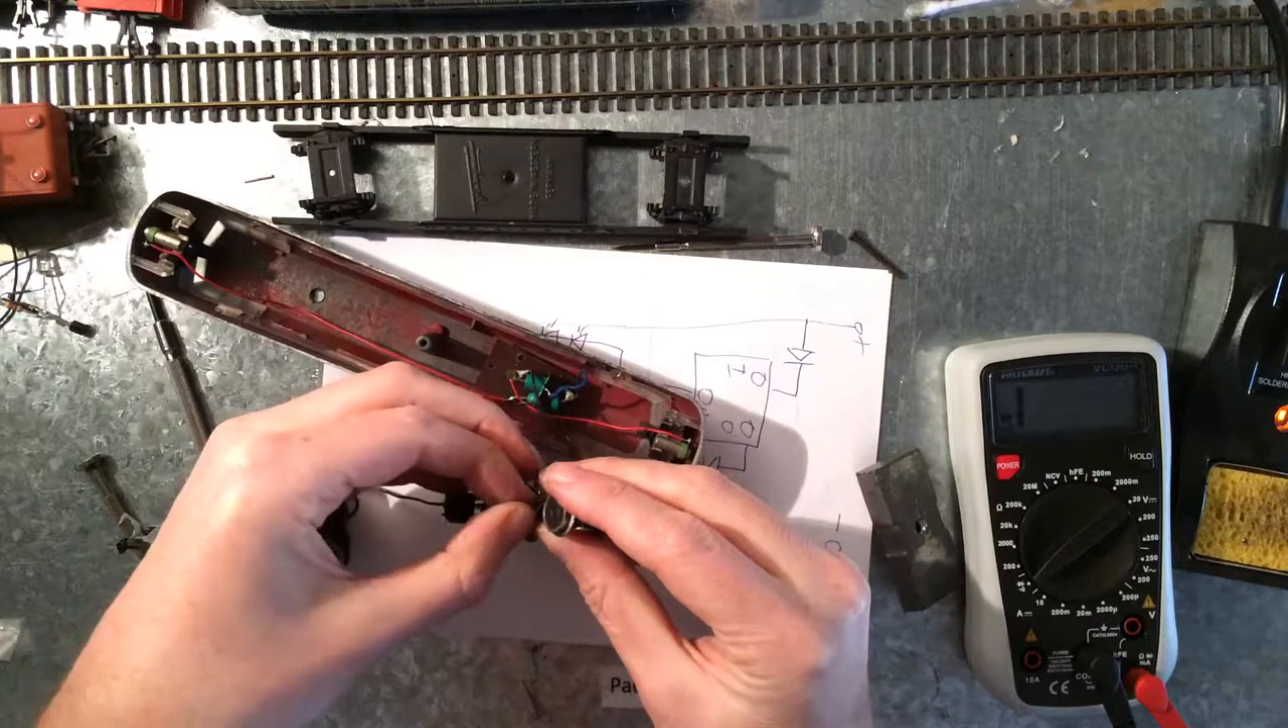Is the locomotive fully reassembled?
No.